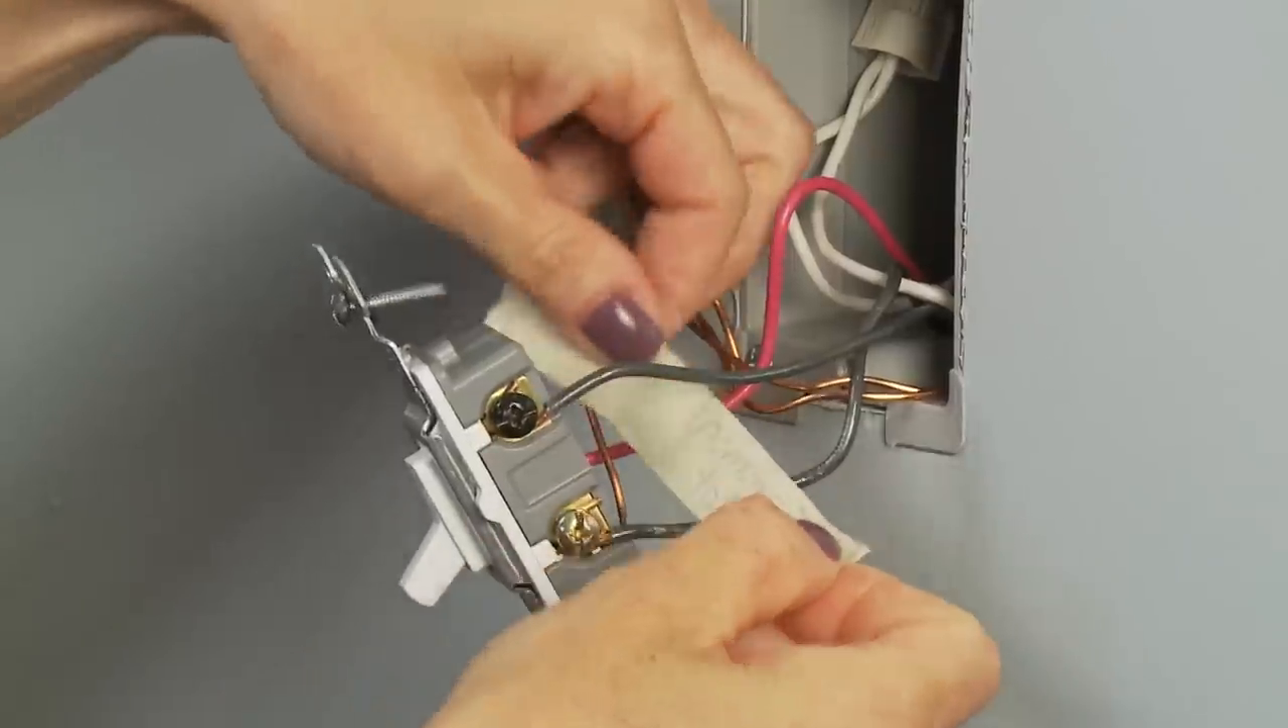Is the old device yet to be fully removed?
Yes.